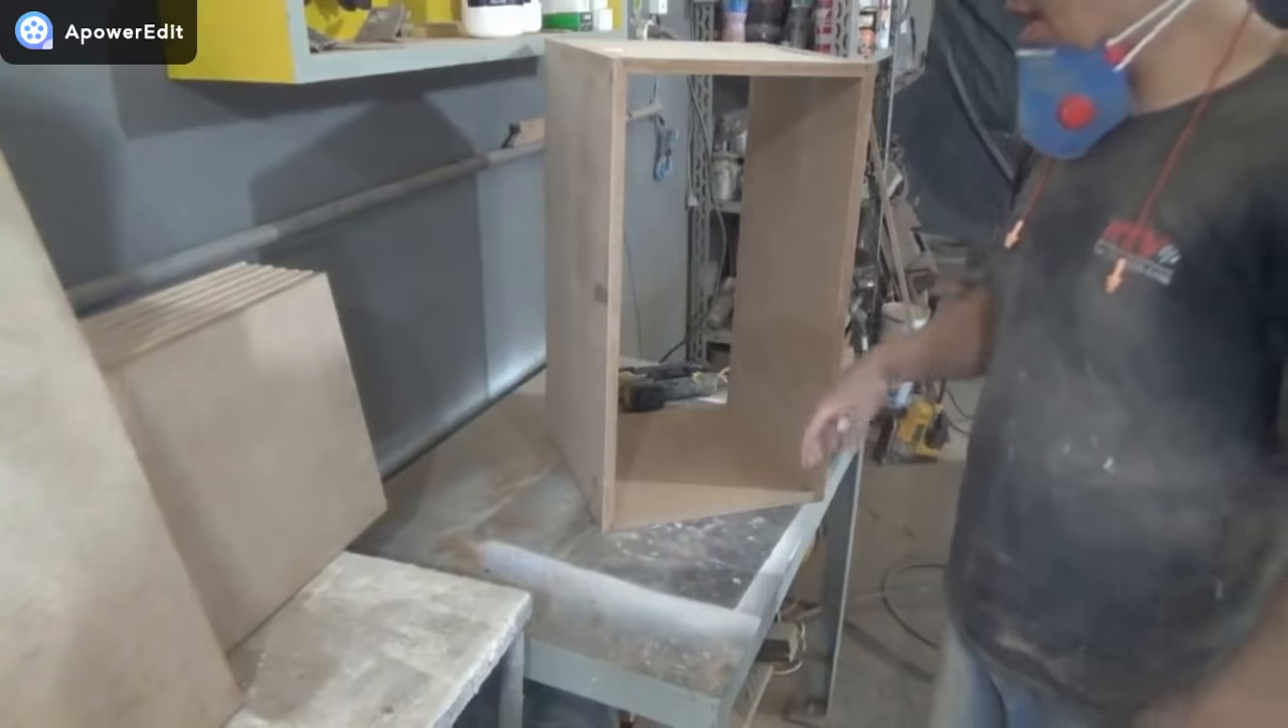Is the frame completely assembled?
Yes.